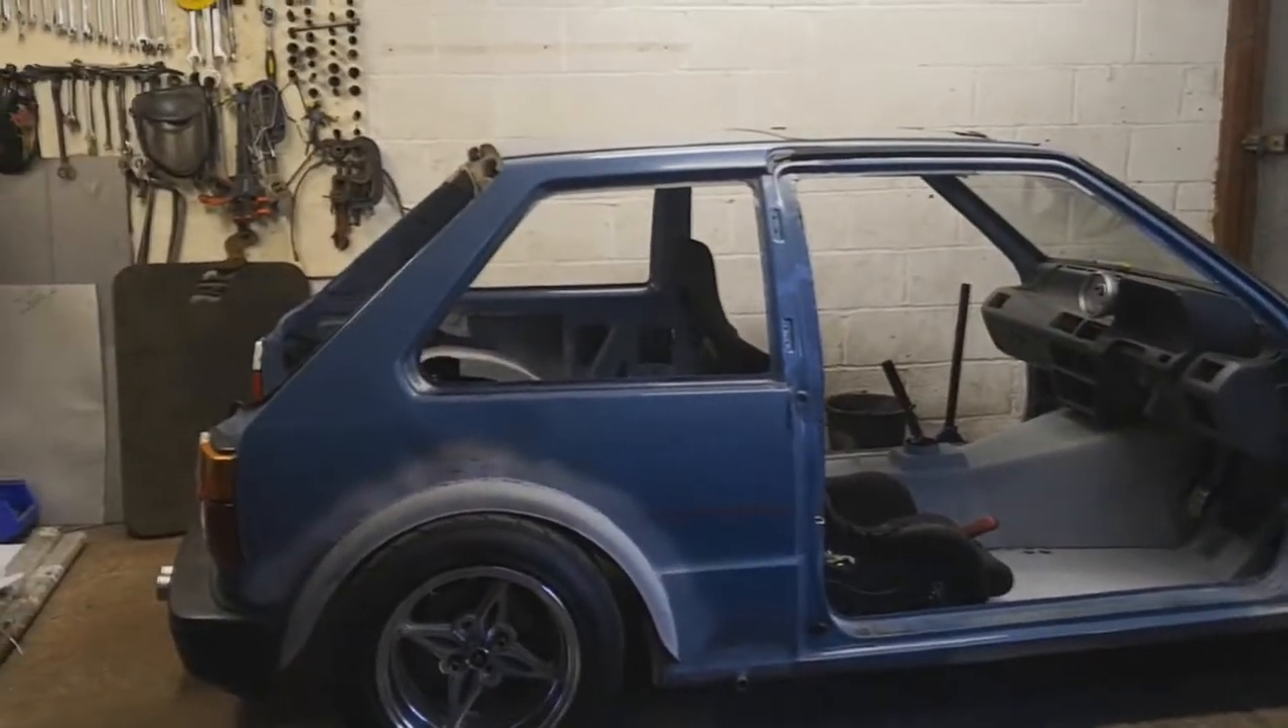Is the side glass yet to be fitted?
Yes.